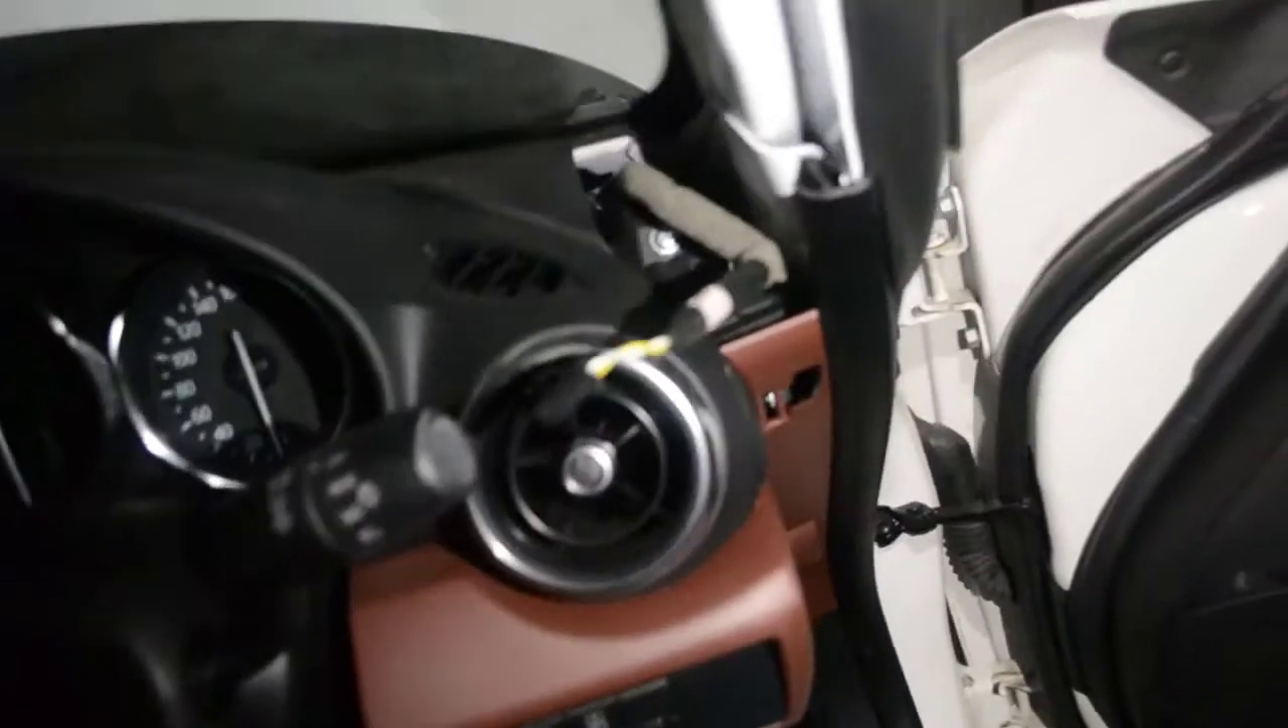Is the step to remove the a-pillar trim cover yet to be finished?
No.